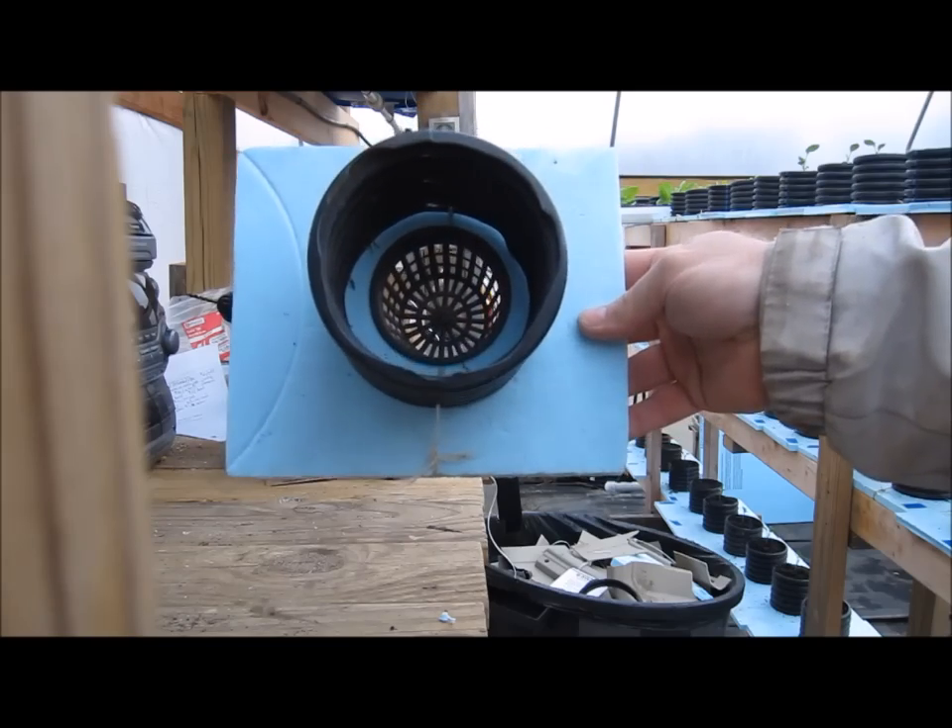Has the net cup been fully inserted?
Yes.